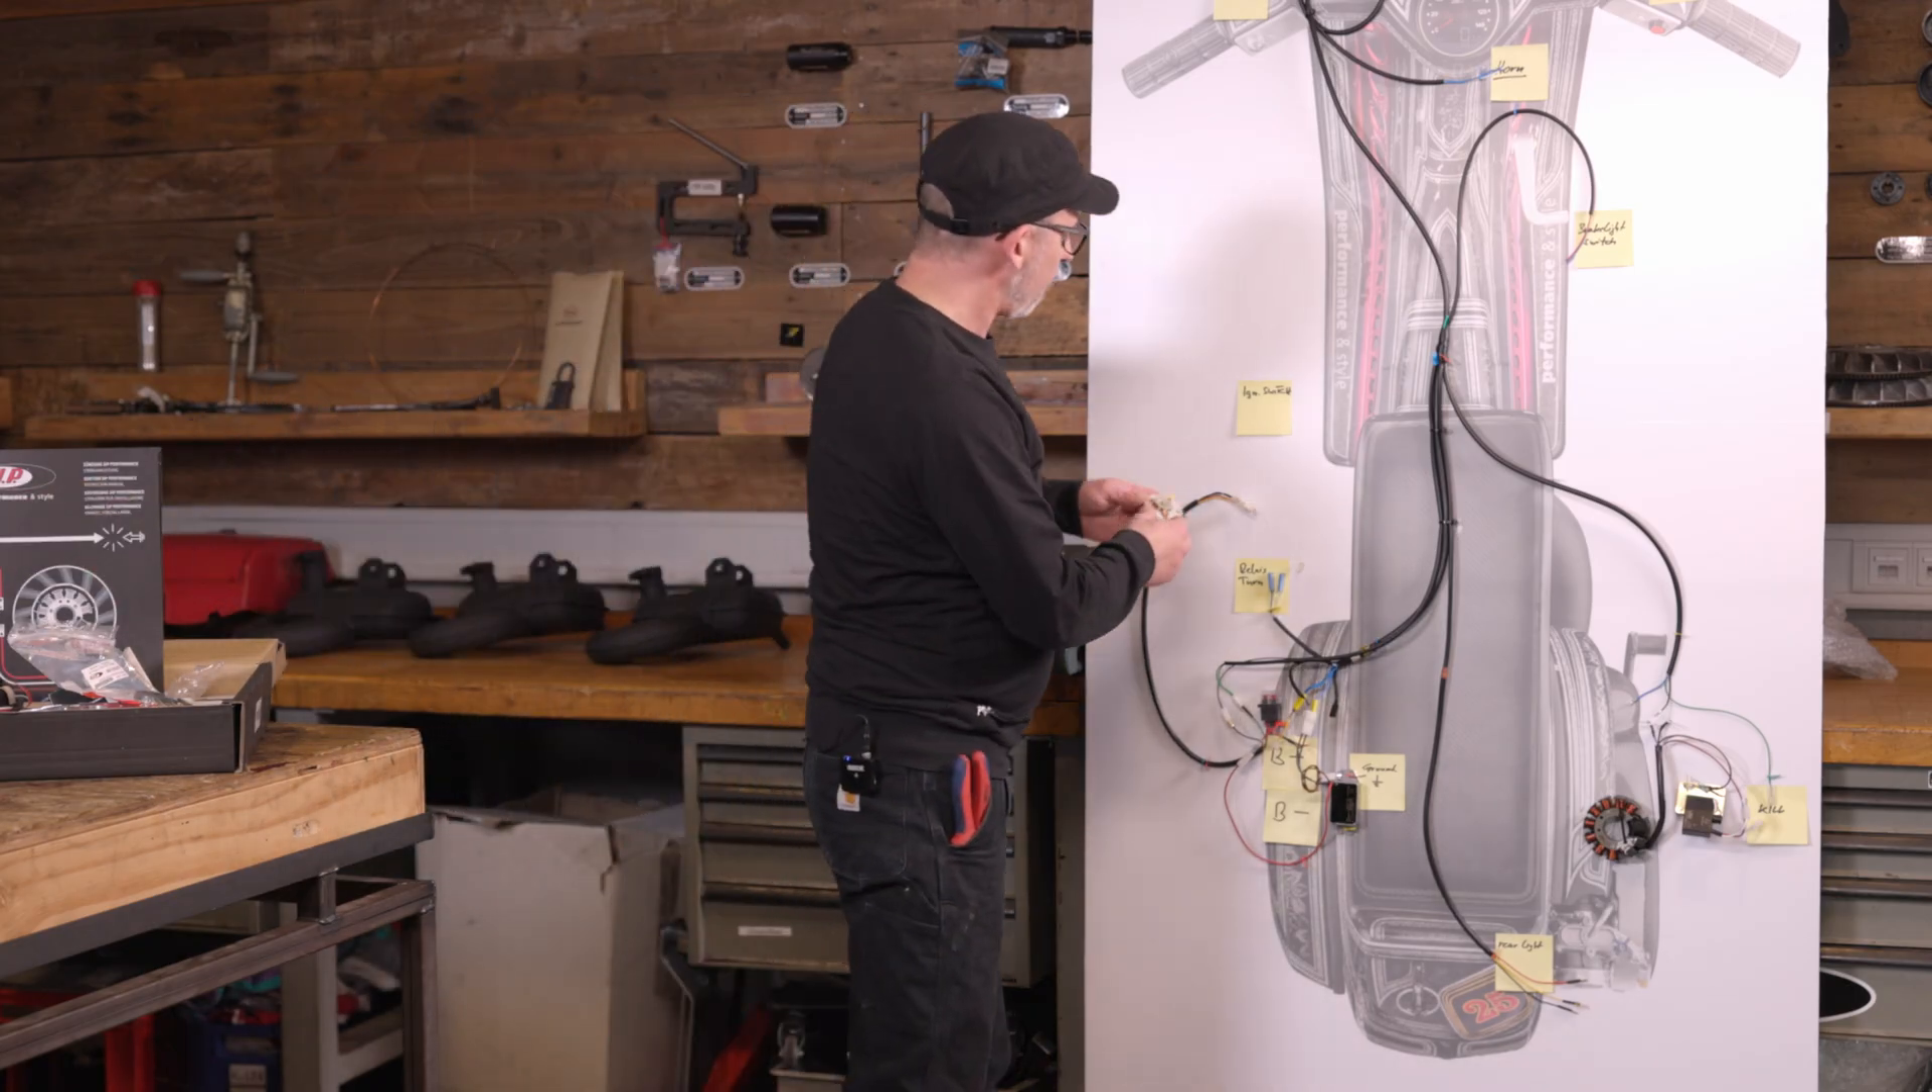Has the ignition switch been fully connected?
No.